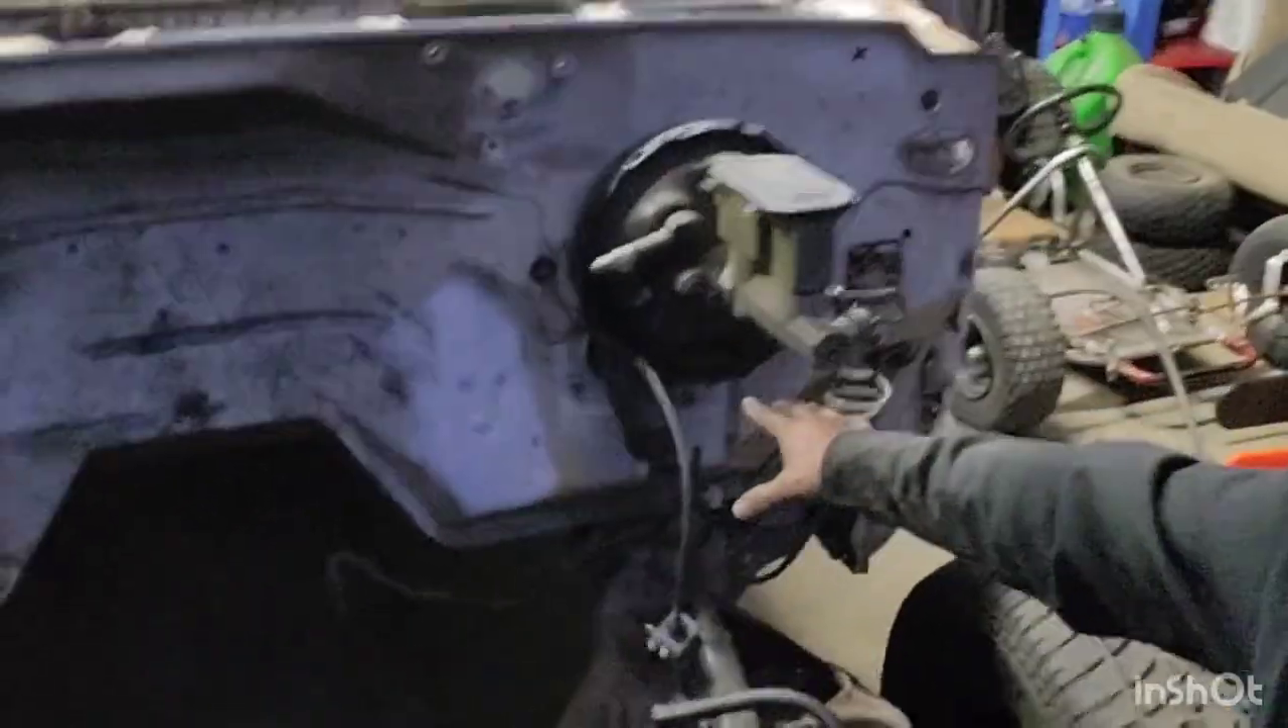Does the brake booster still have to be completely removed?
Yes.